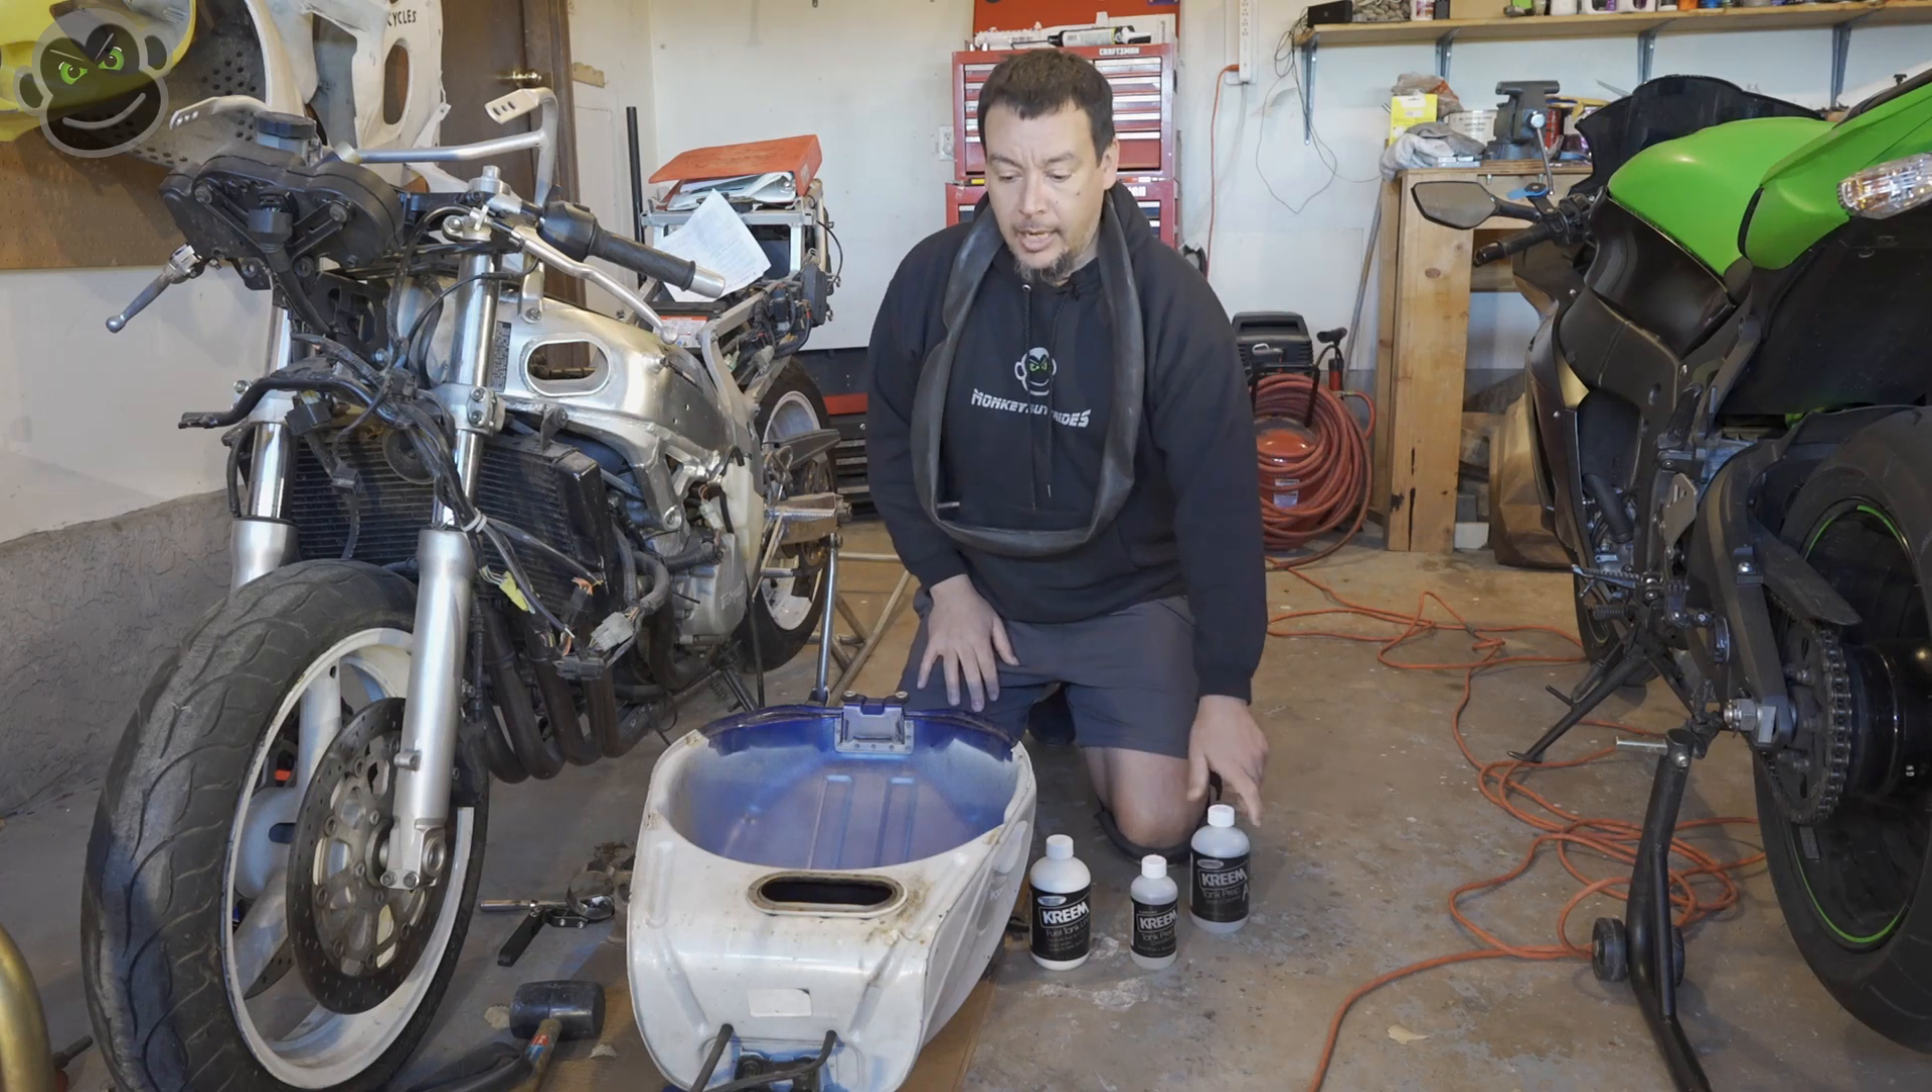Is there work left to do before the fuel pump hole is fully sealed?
Yes.